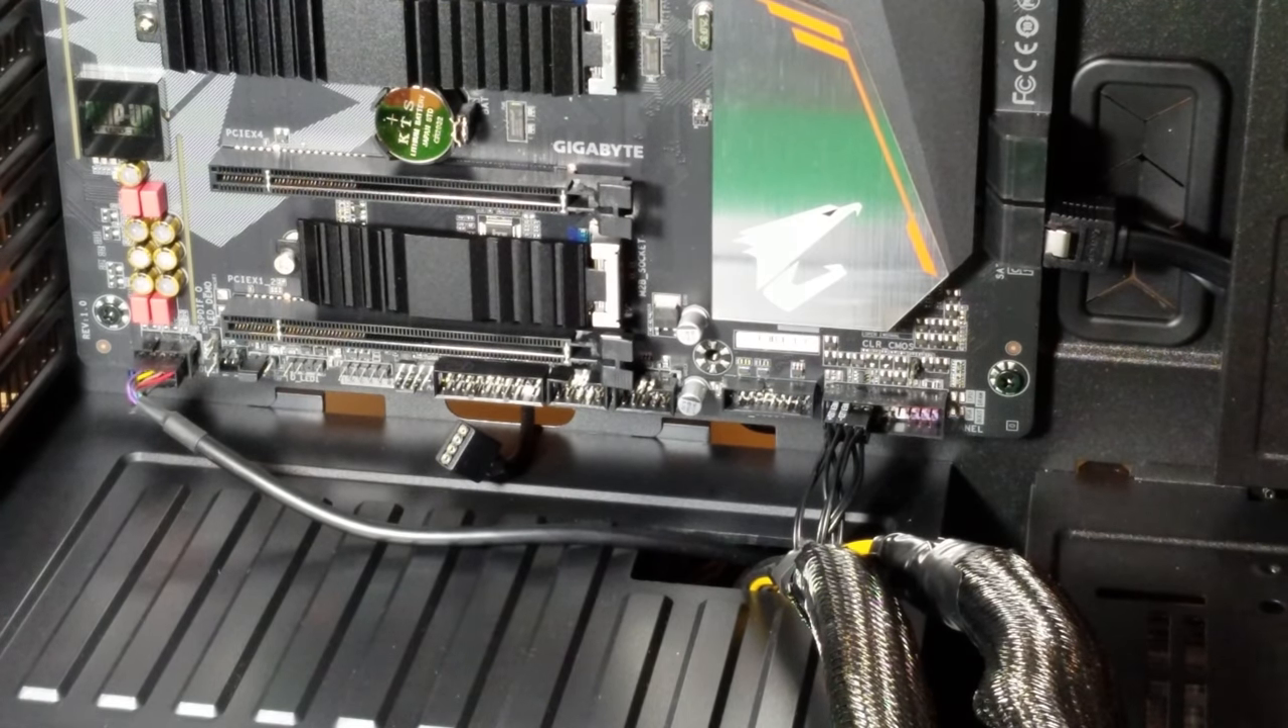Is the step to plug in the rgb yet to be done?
Yes.